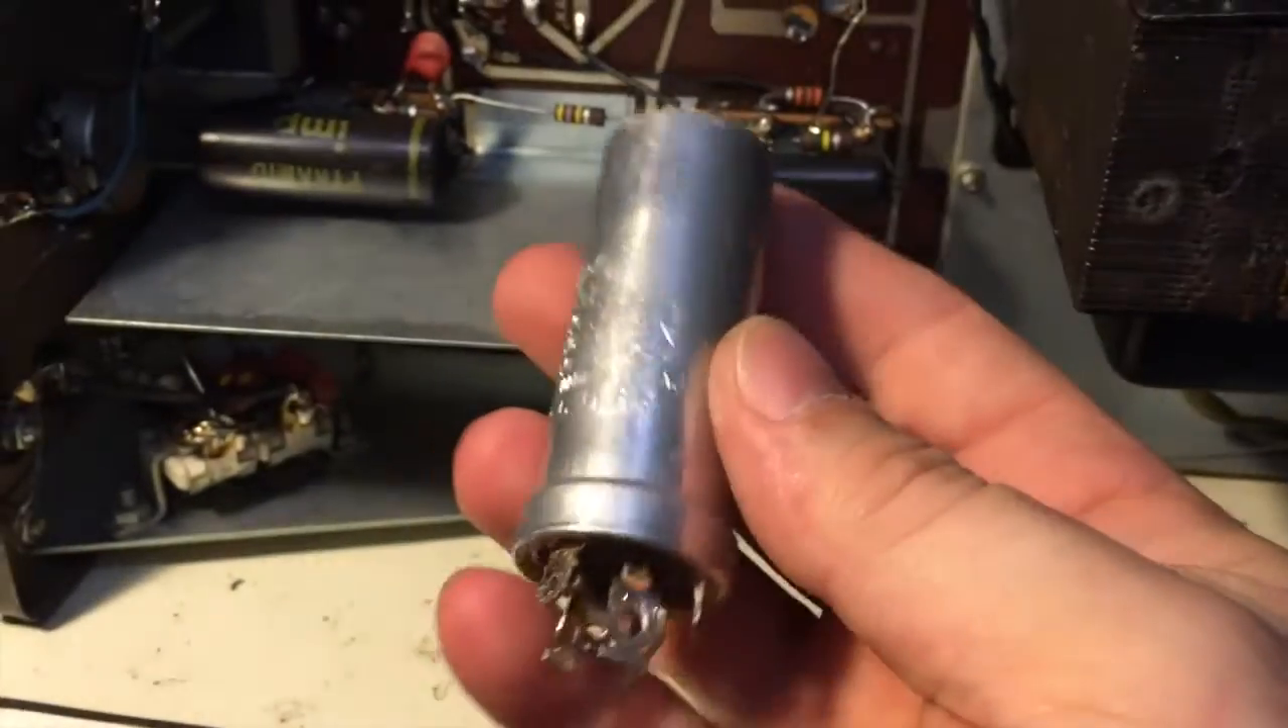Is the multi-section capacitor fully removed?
Yes.